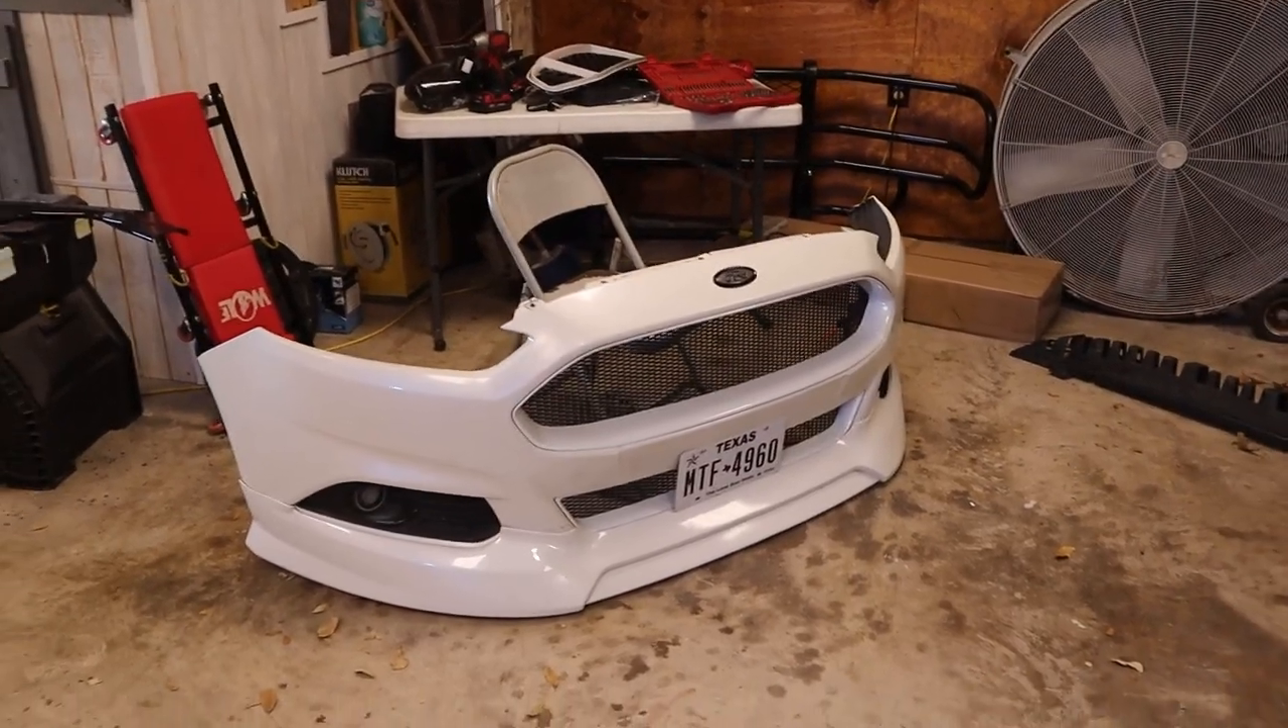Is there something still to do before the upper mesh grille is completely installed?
No.